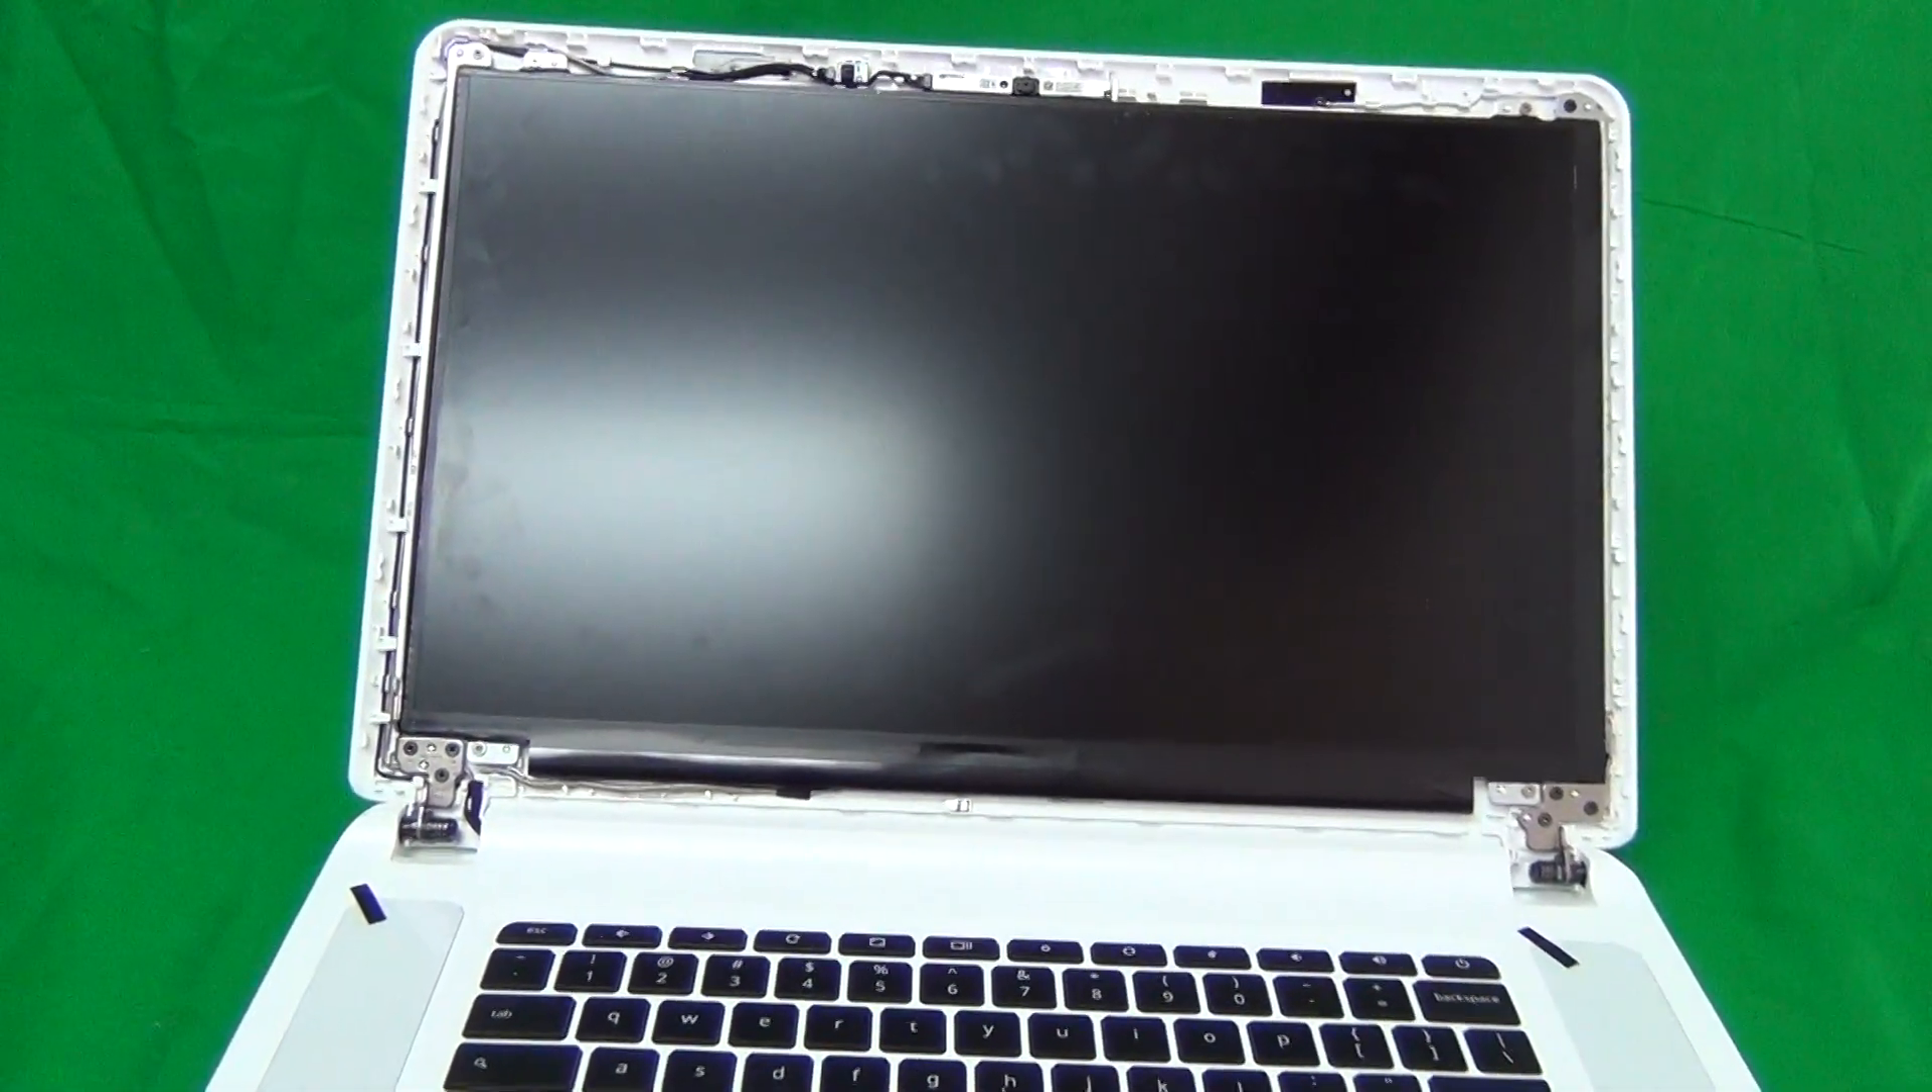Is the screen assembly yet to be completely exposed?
No.